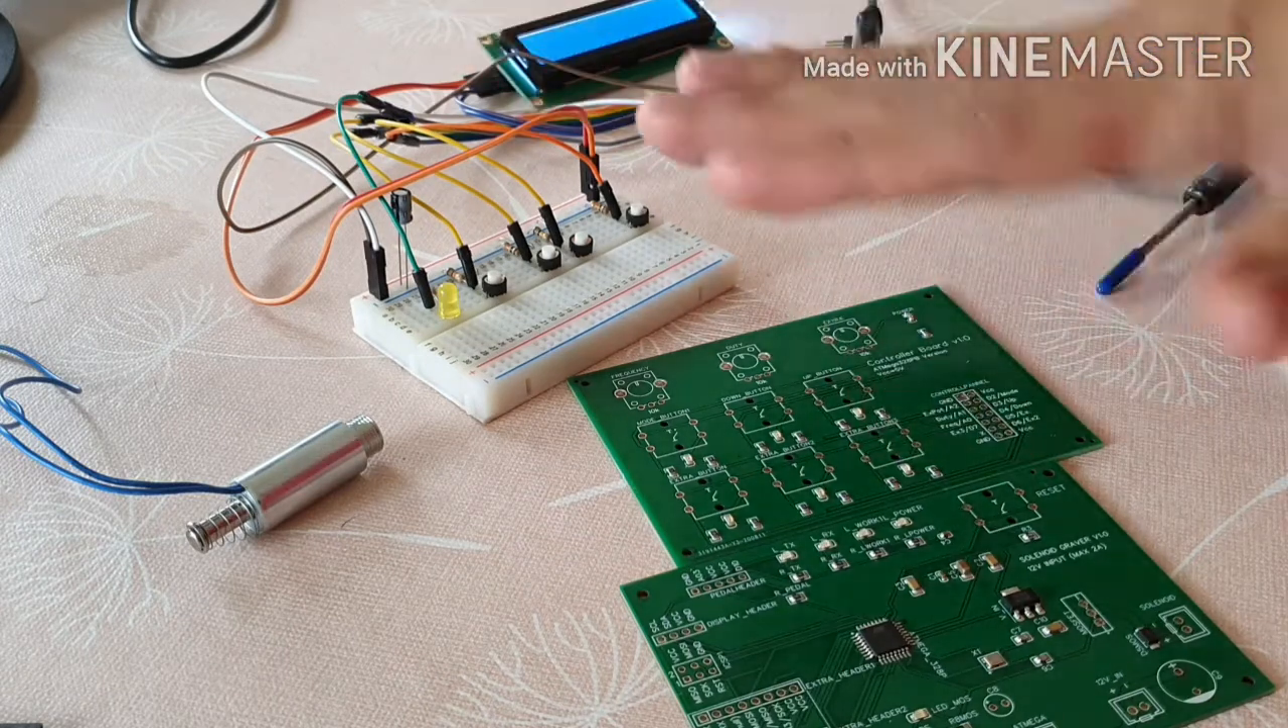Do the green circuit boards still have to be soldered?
Yes.